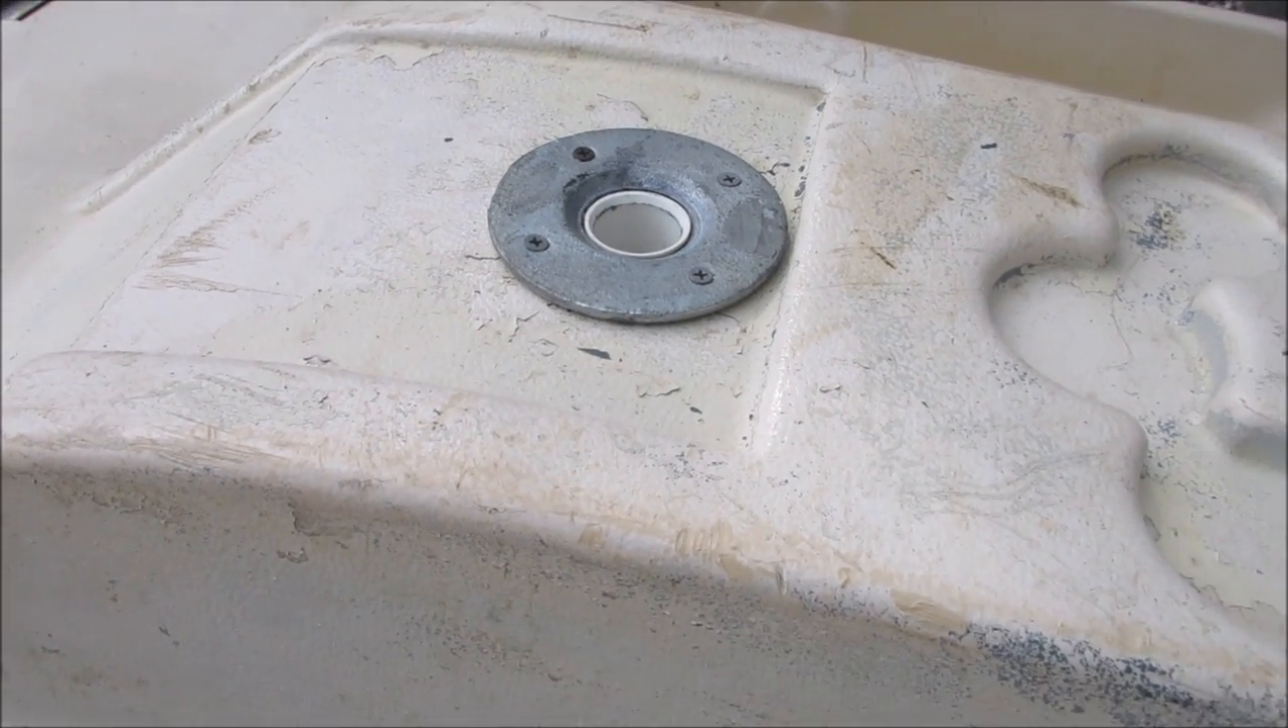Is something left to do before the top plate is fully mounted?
No.